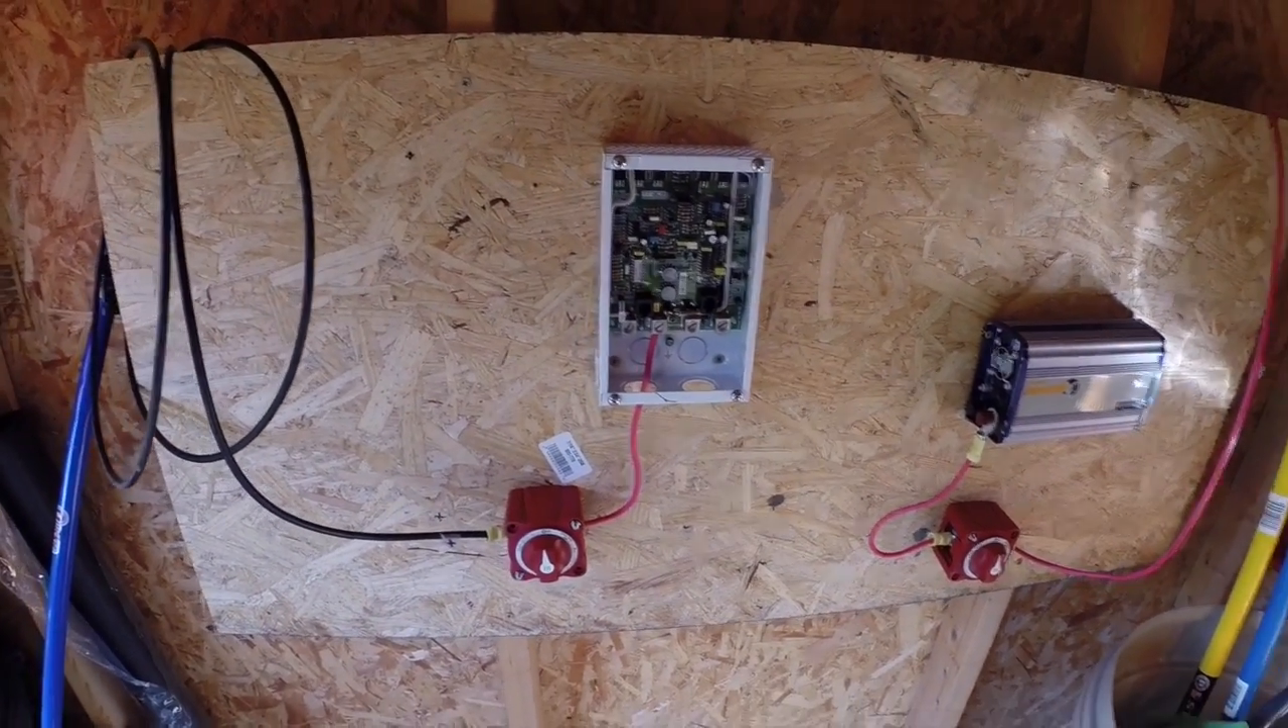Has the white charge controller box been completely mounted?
Yes.